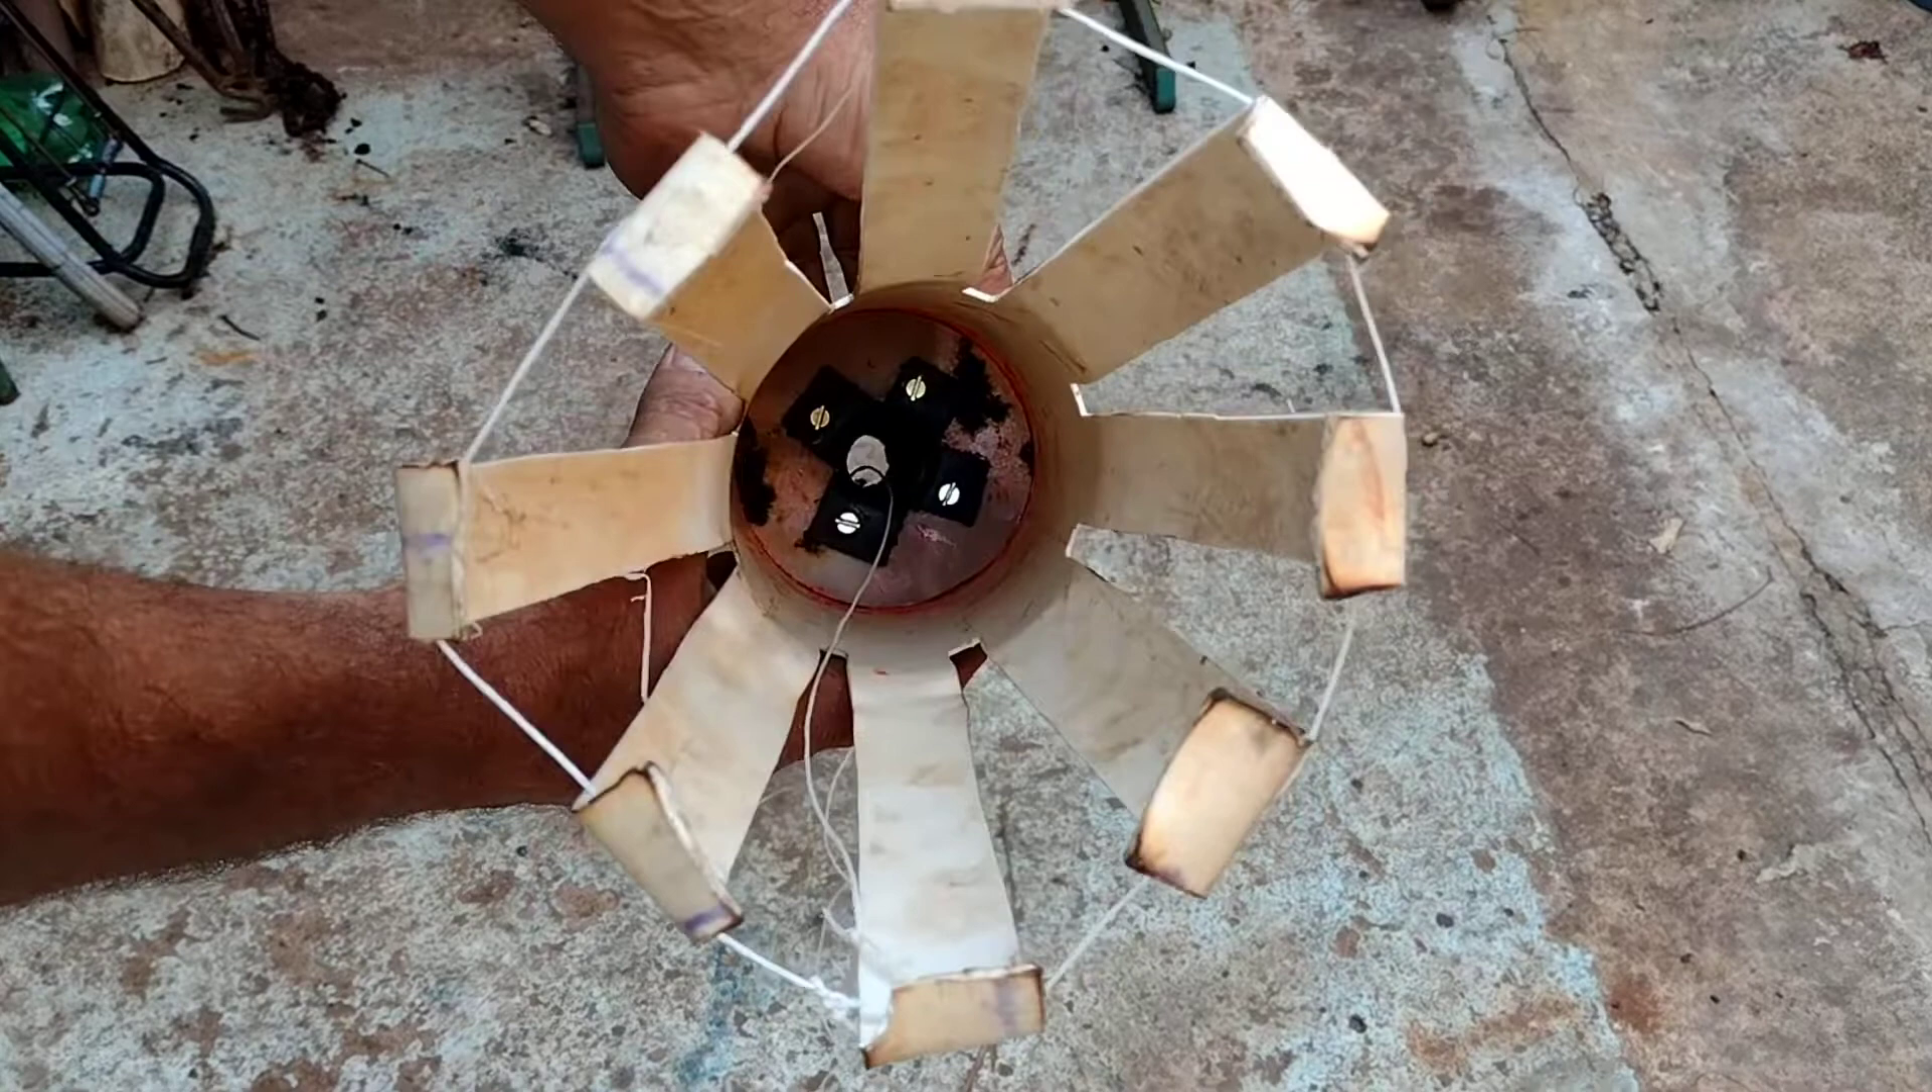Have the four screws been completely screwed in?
Yes.